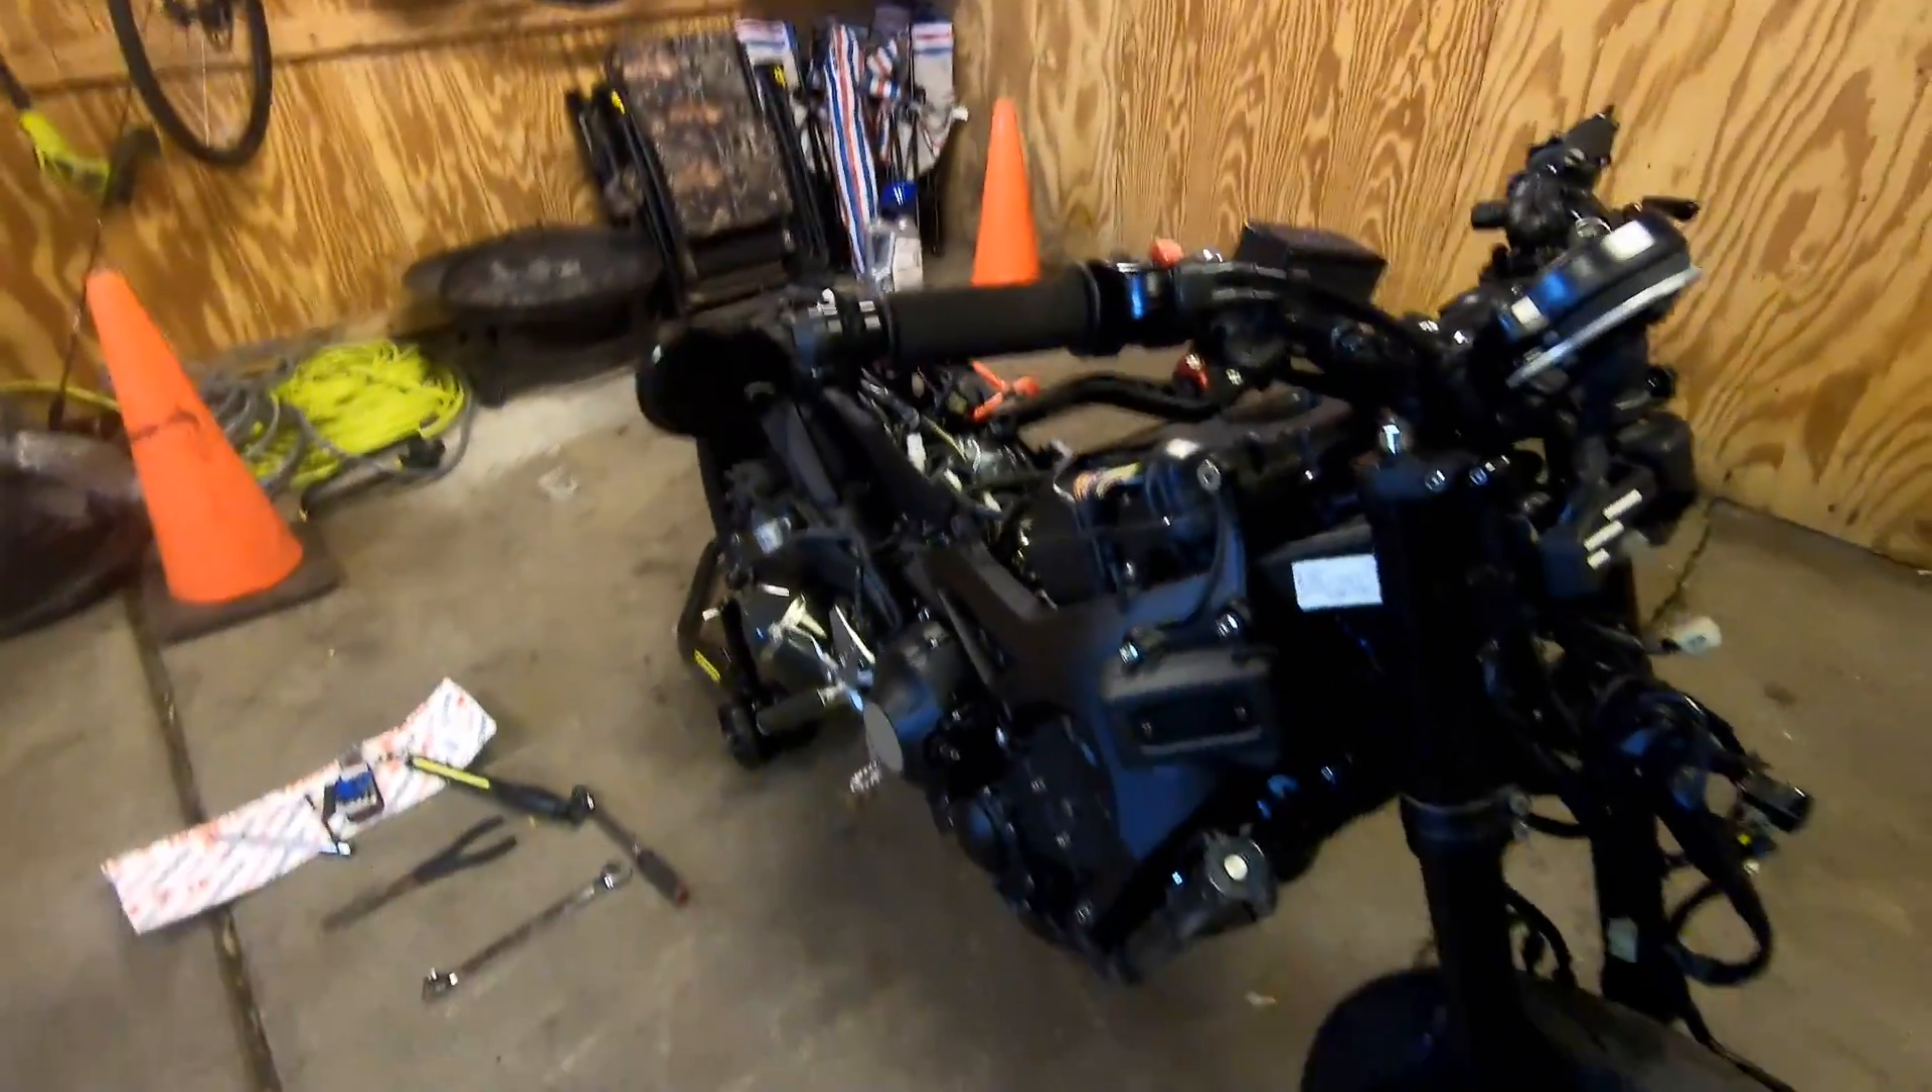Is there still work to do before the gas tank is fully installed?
Yes.